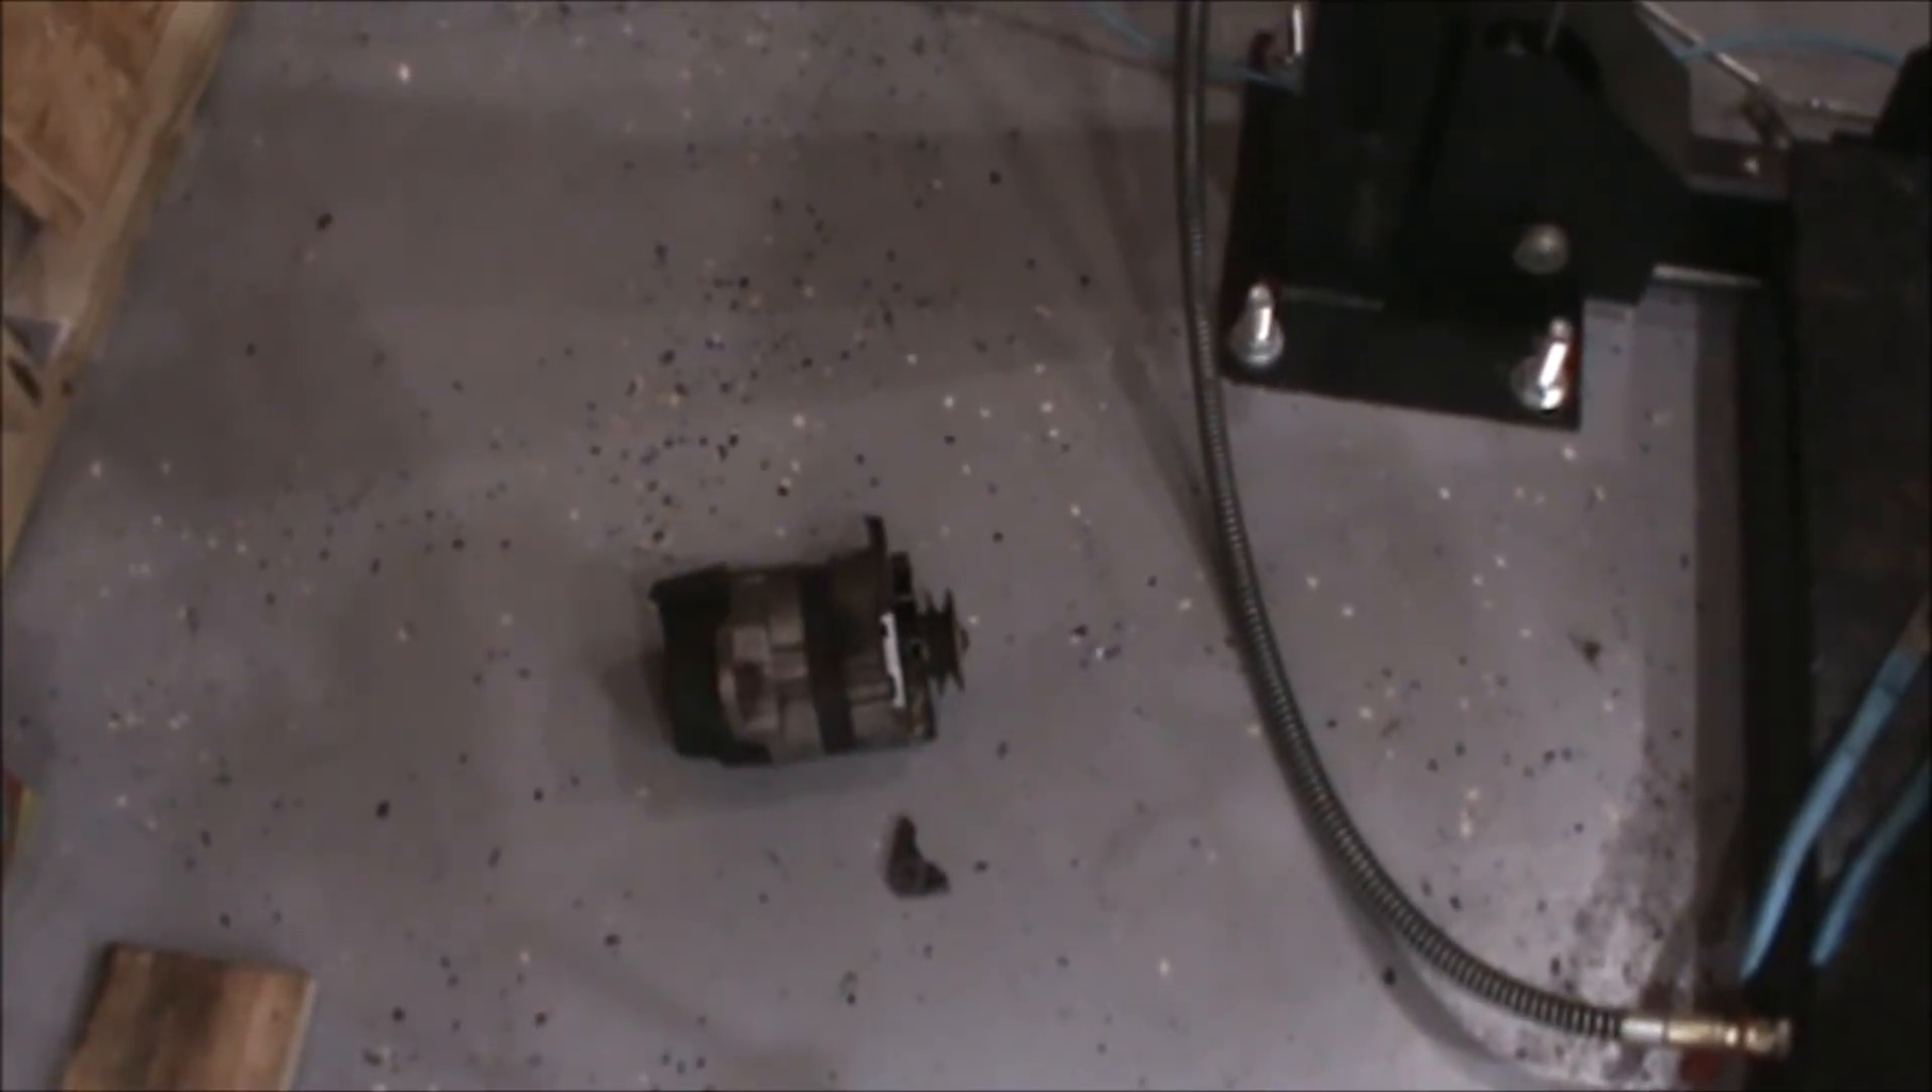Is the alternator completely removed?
Yes.